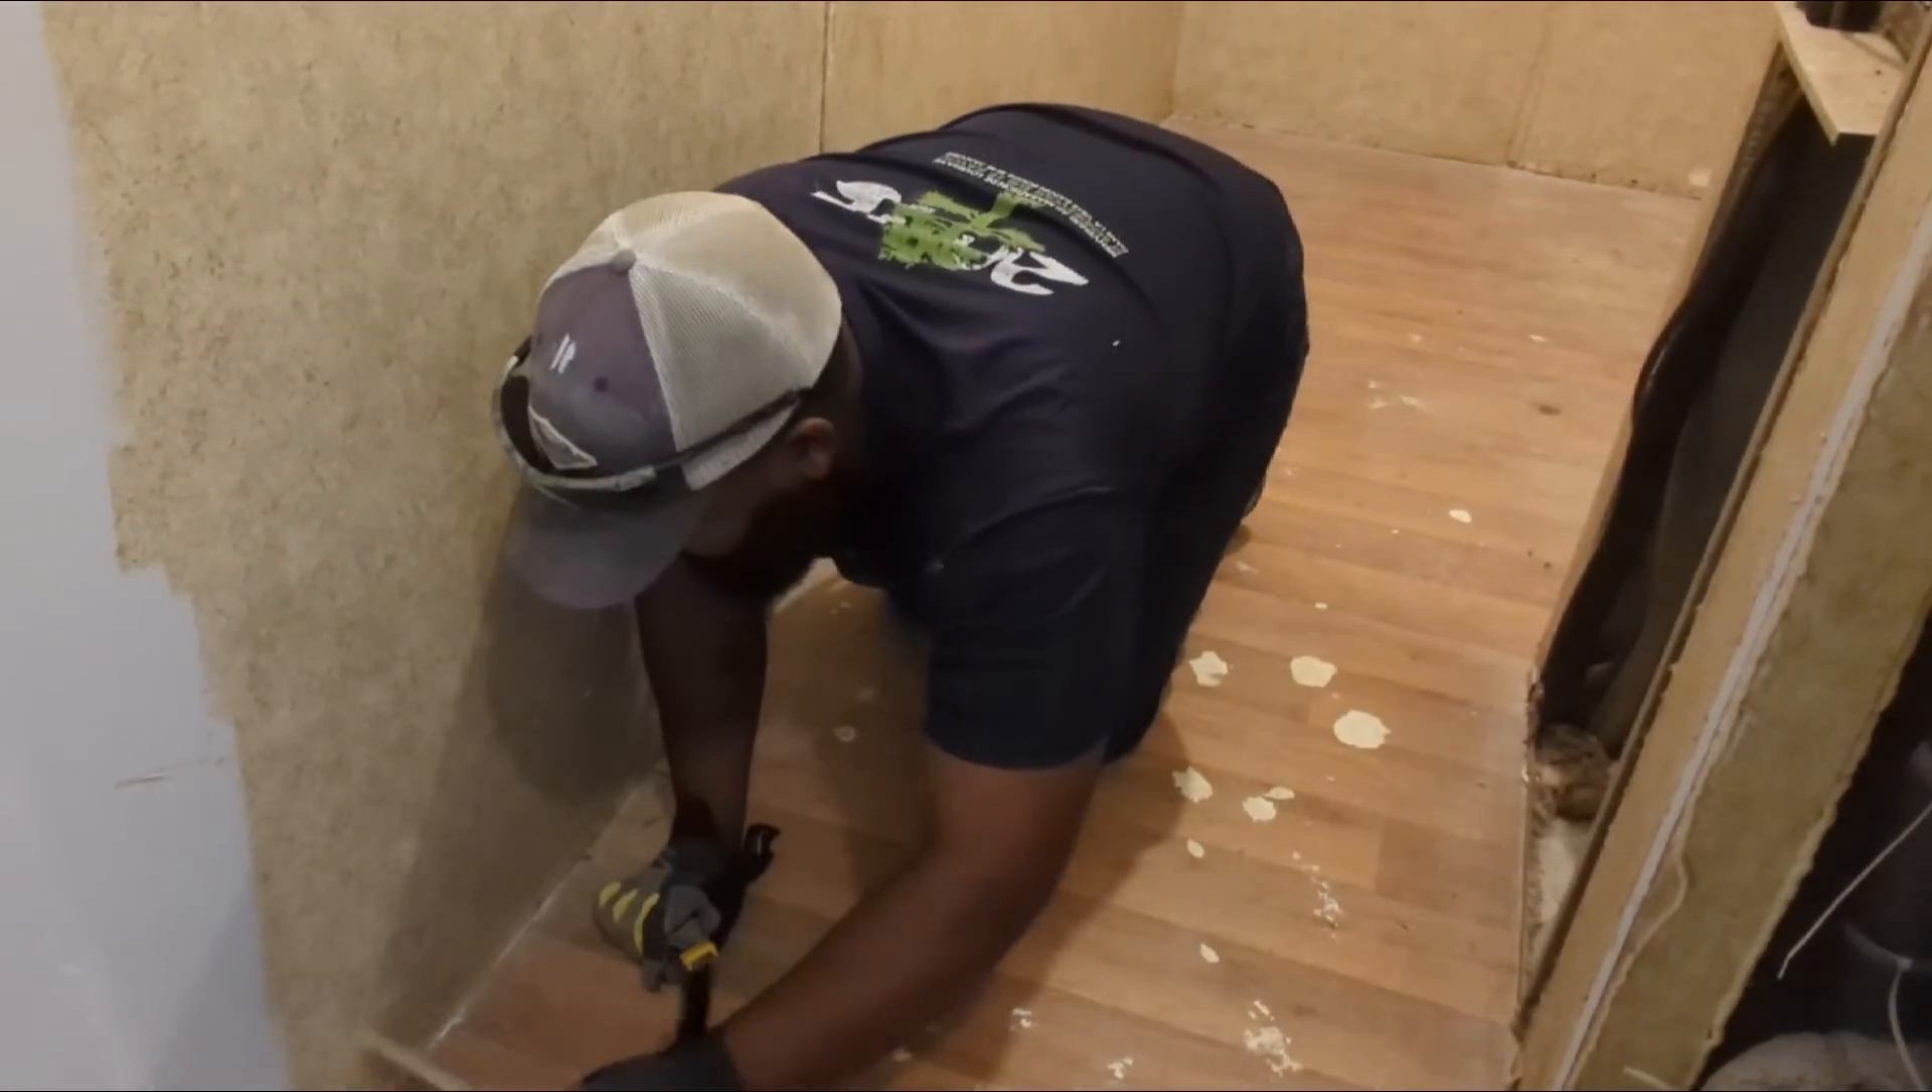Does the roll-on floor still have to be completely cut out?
Yes.